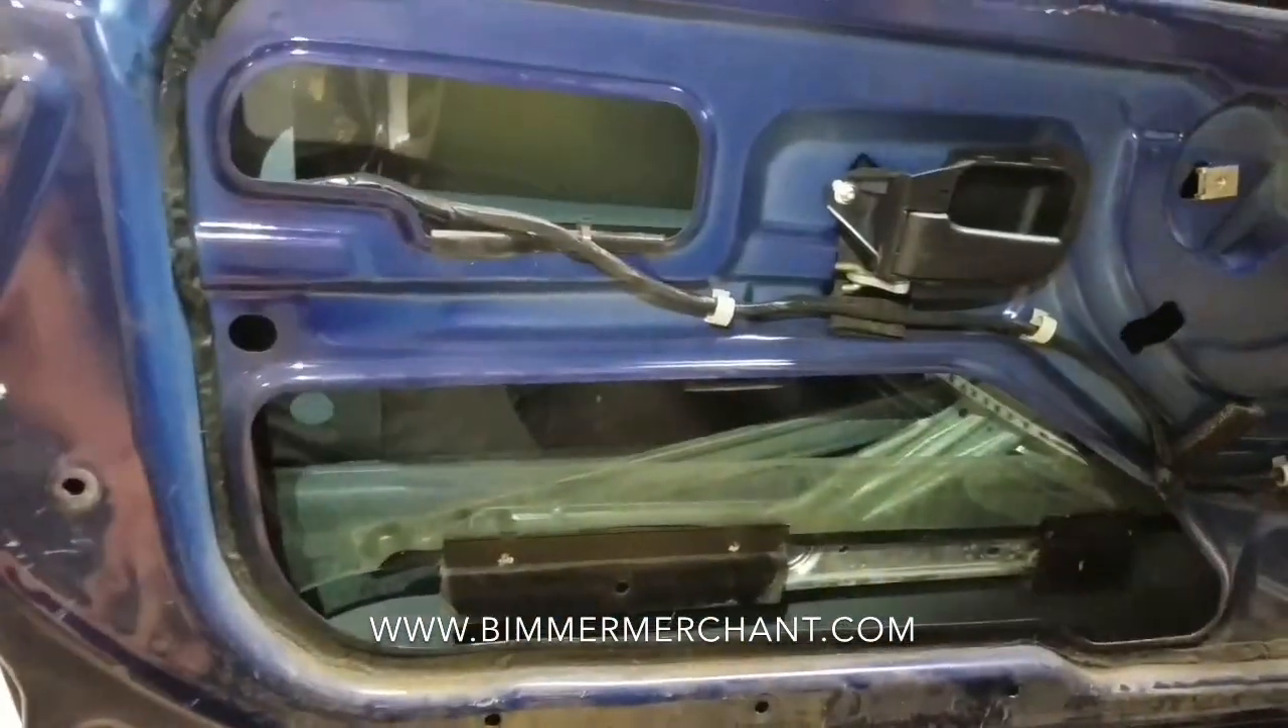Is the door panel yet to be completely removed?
No.